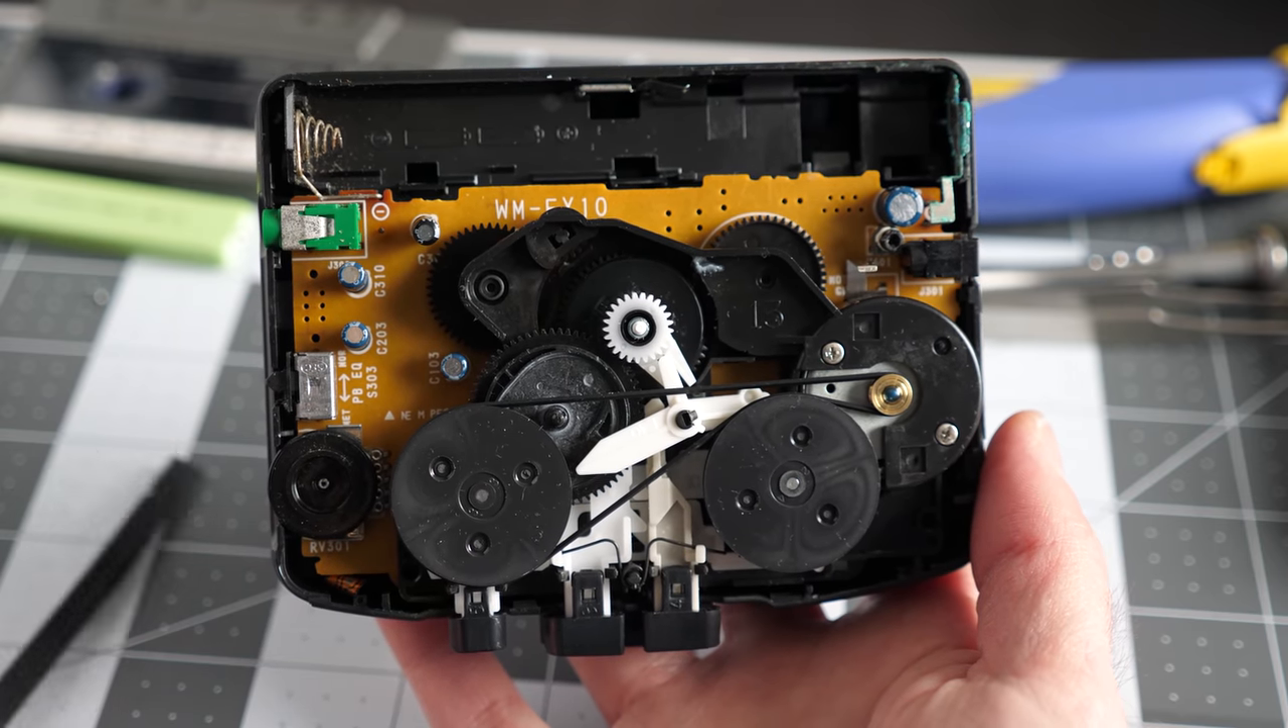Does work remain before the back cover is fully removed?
No.